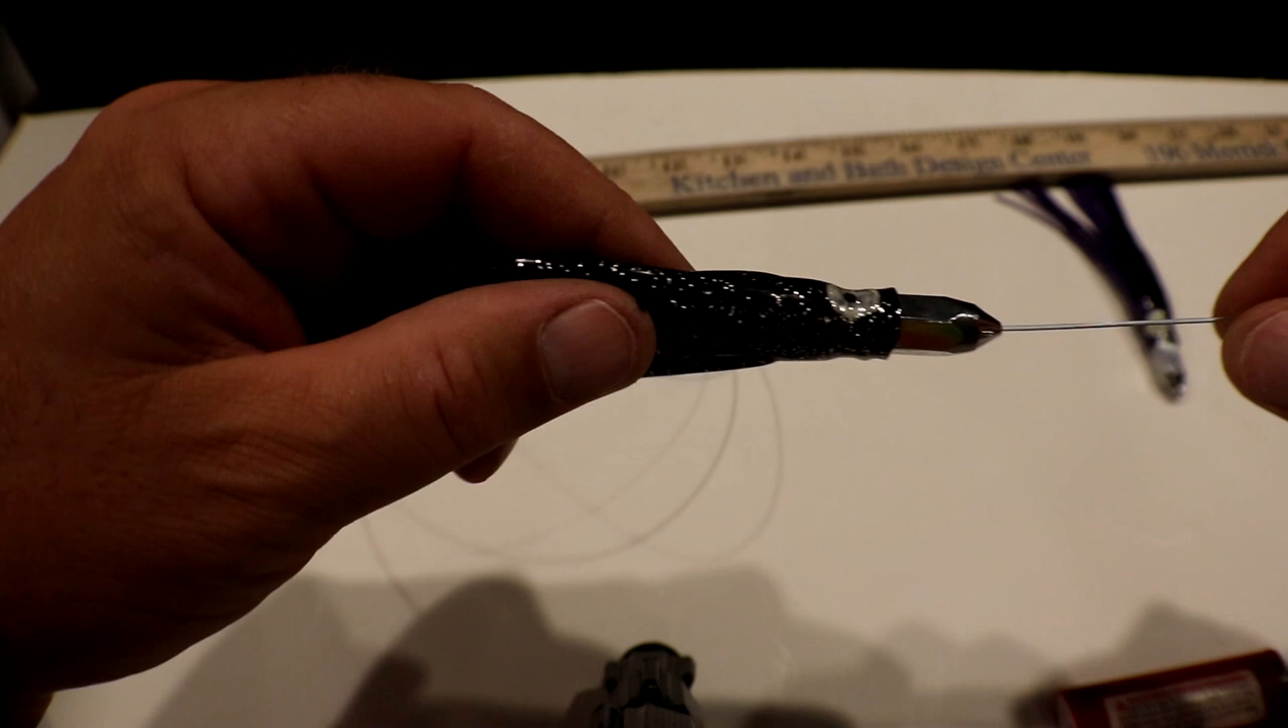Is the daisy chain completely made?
No.